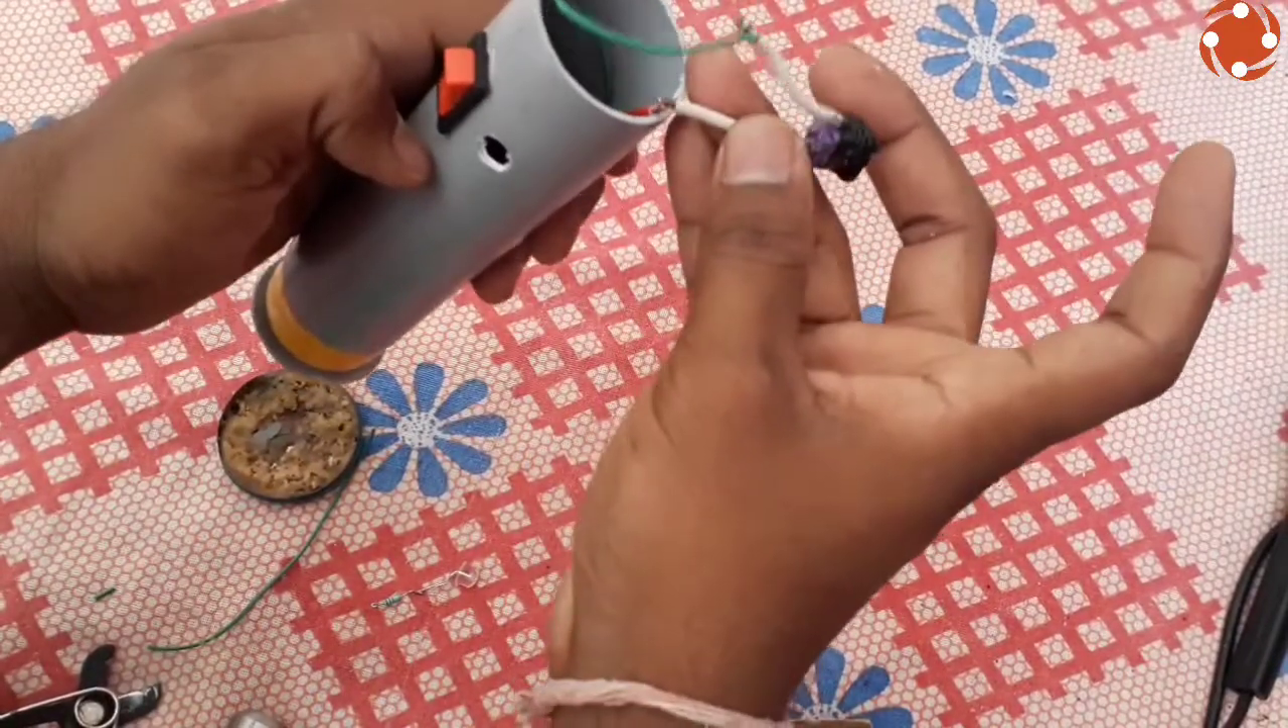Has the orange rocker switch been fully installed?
Yes.